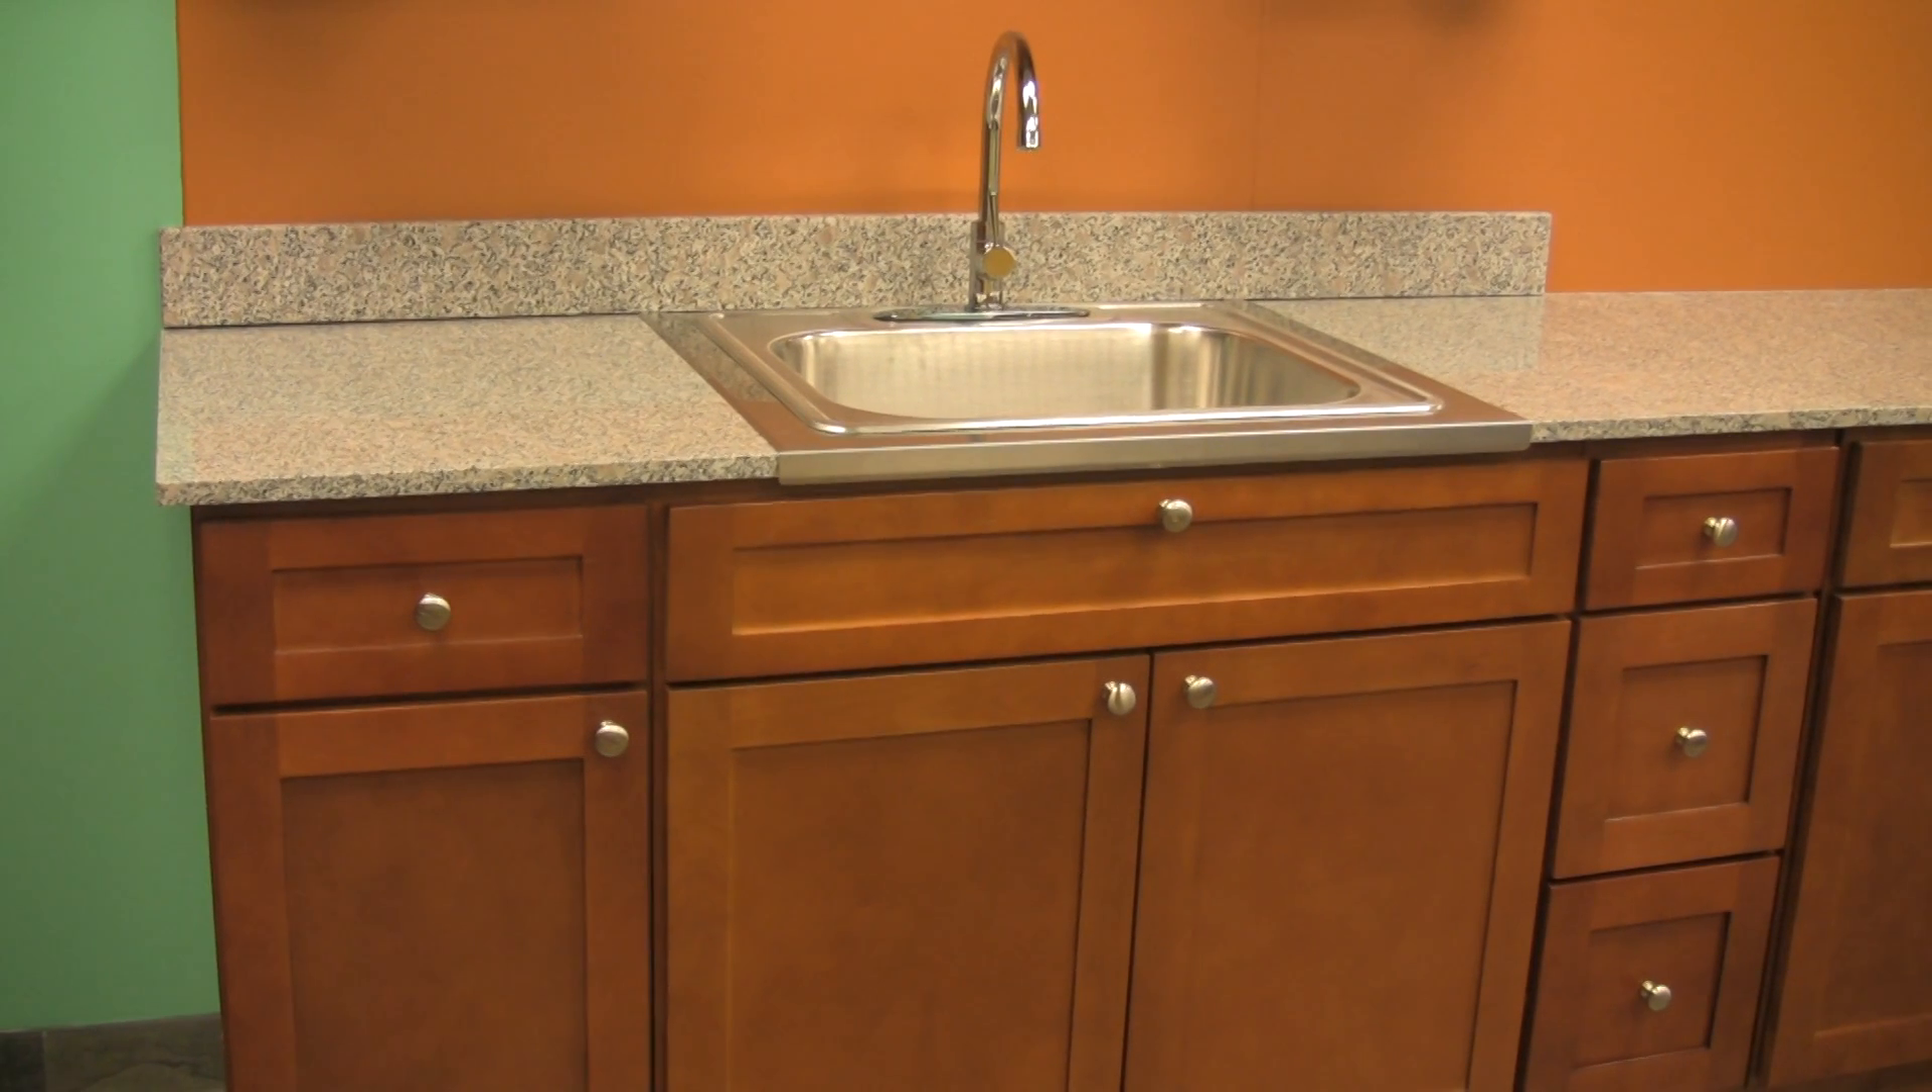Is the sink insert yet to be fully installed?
No.